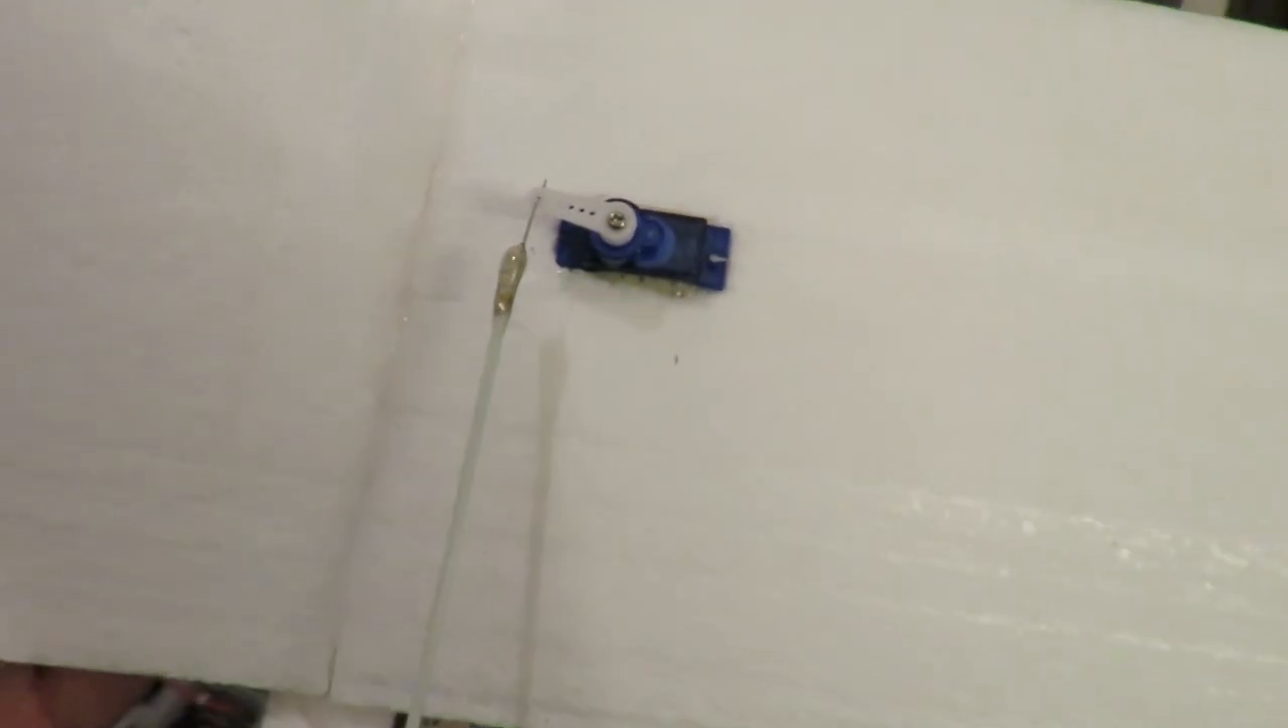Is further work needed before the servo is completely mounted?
No.